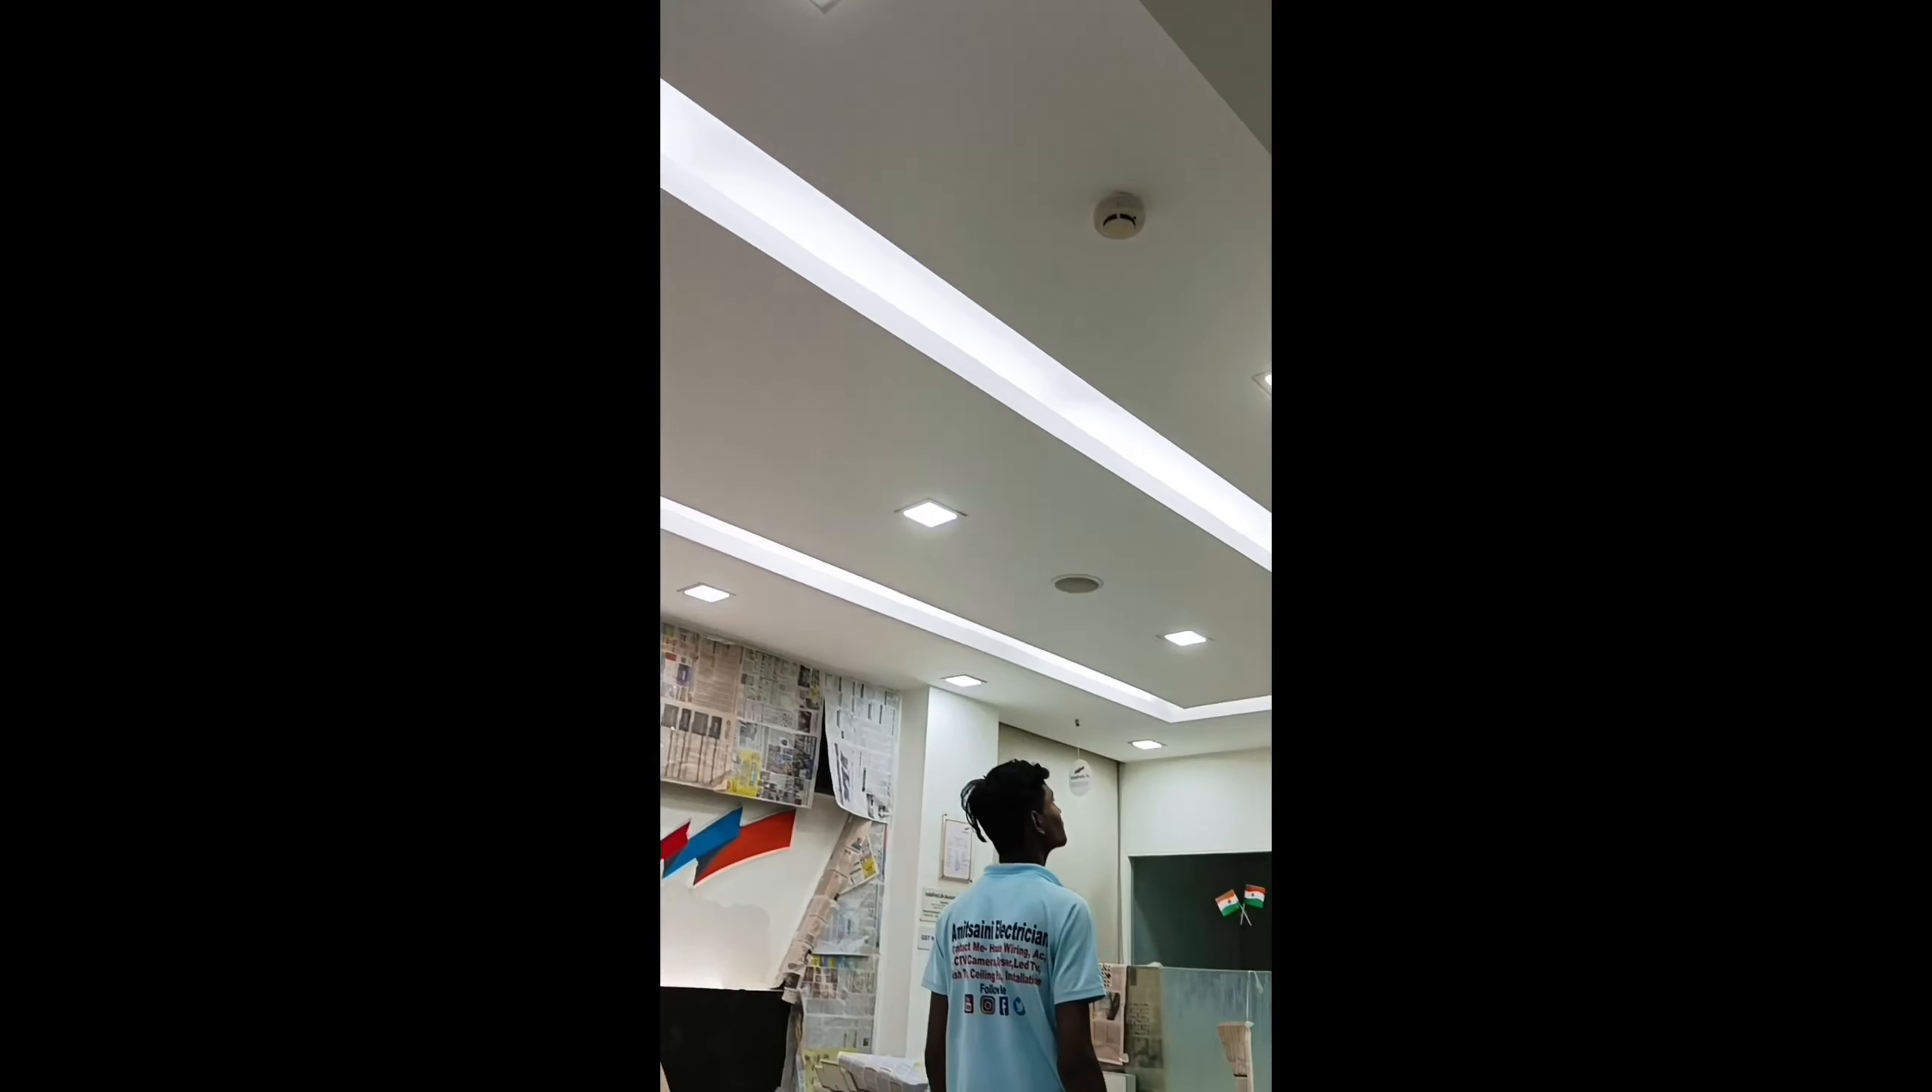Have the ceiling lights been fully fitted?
Yes.